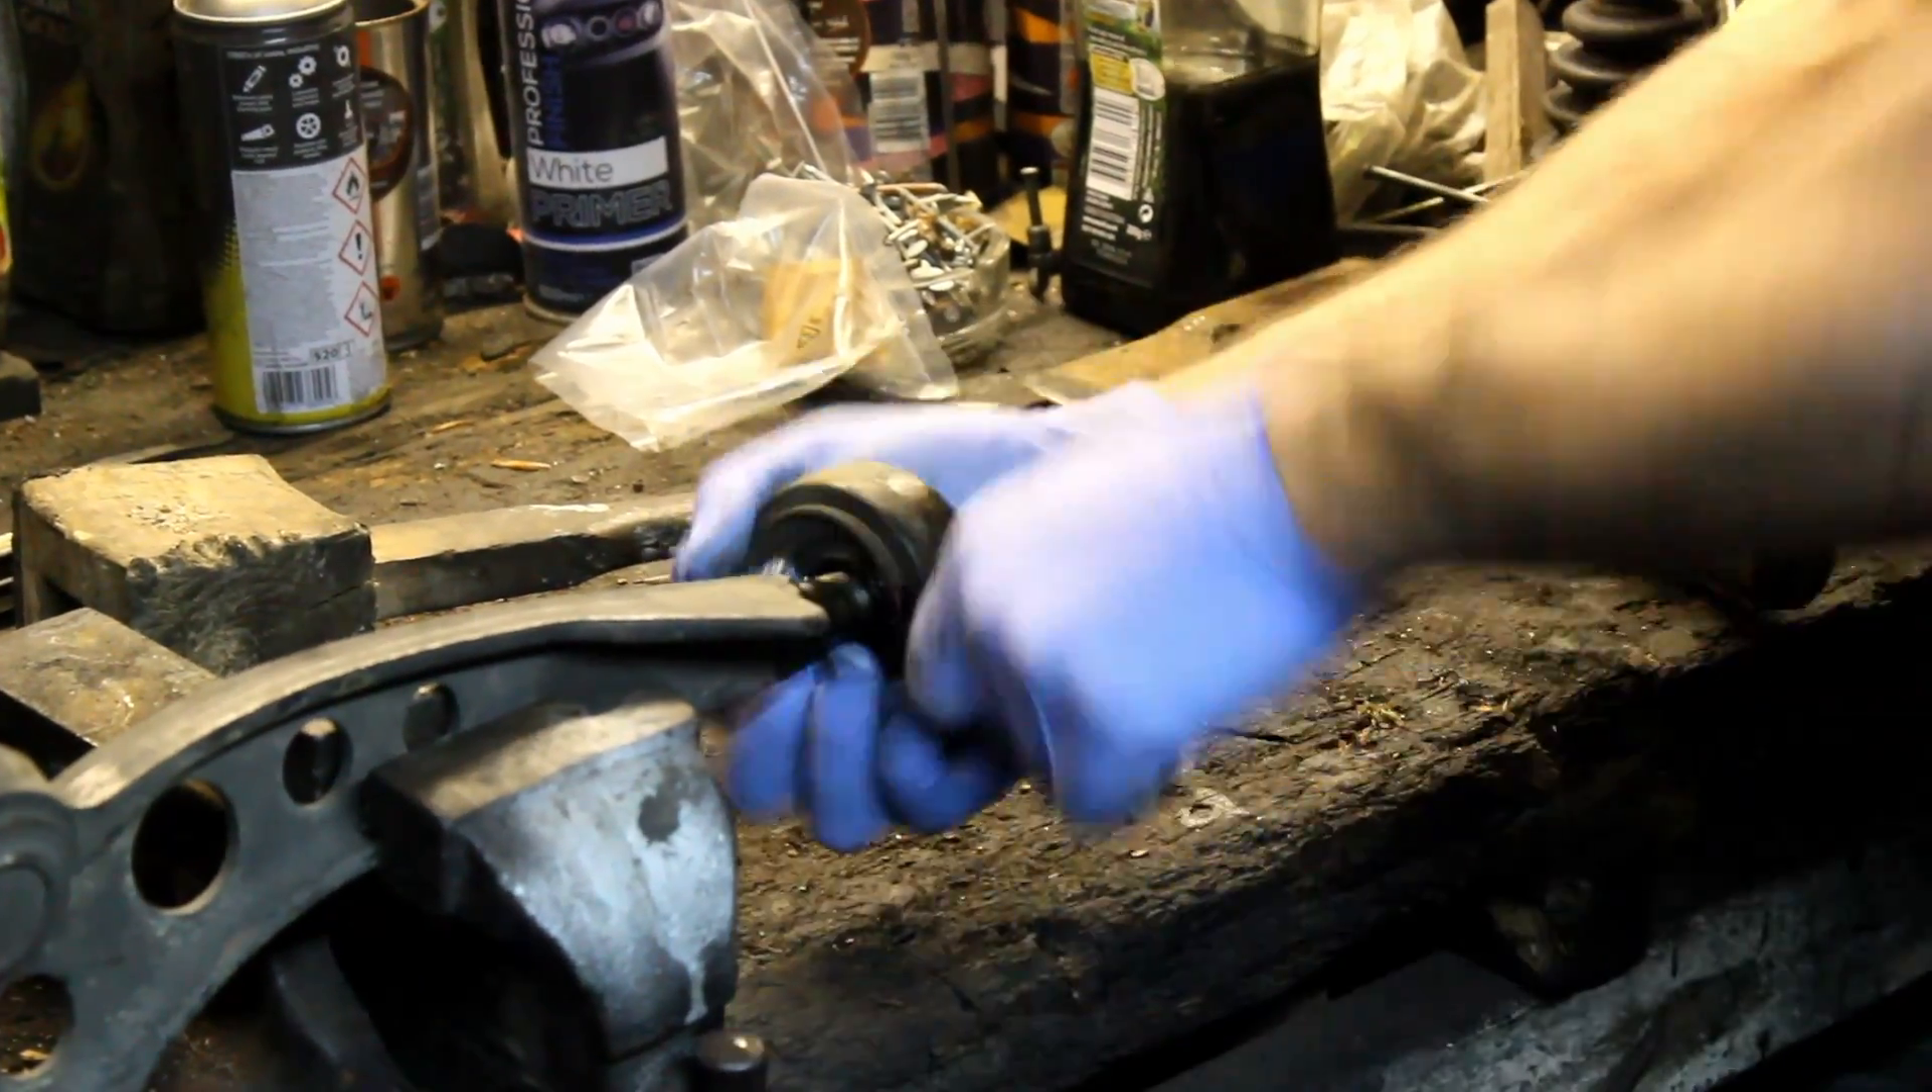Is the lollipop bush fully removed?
No.